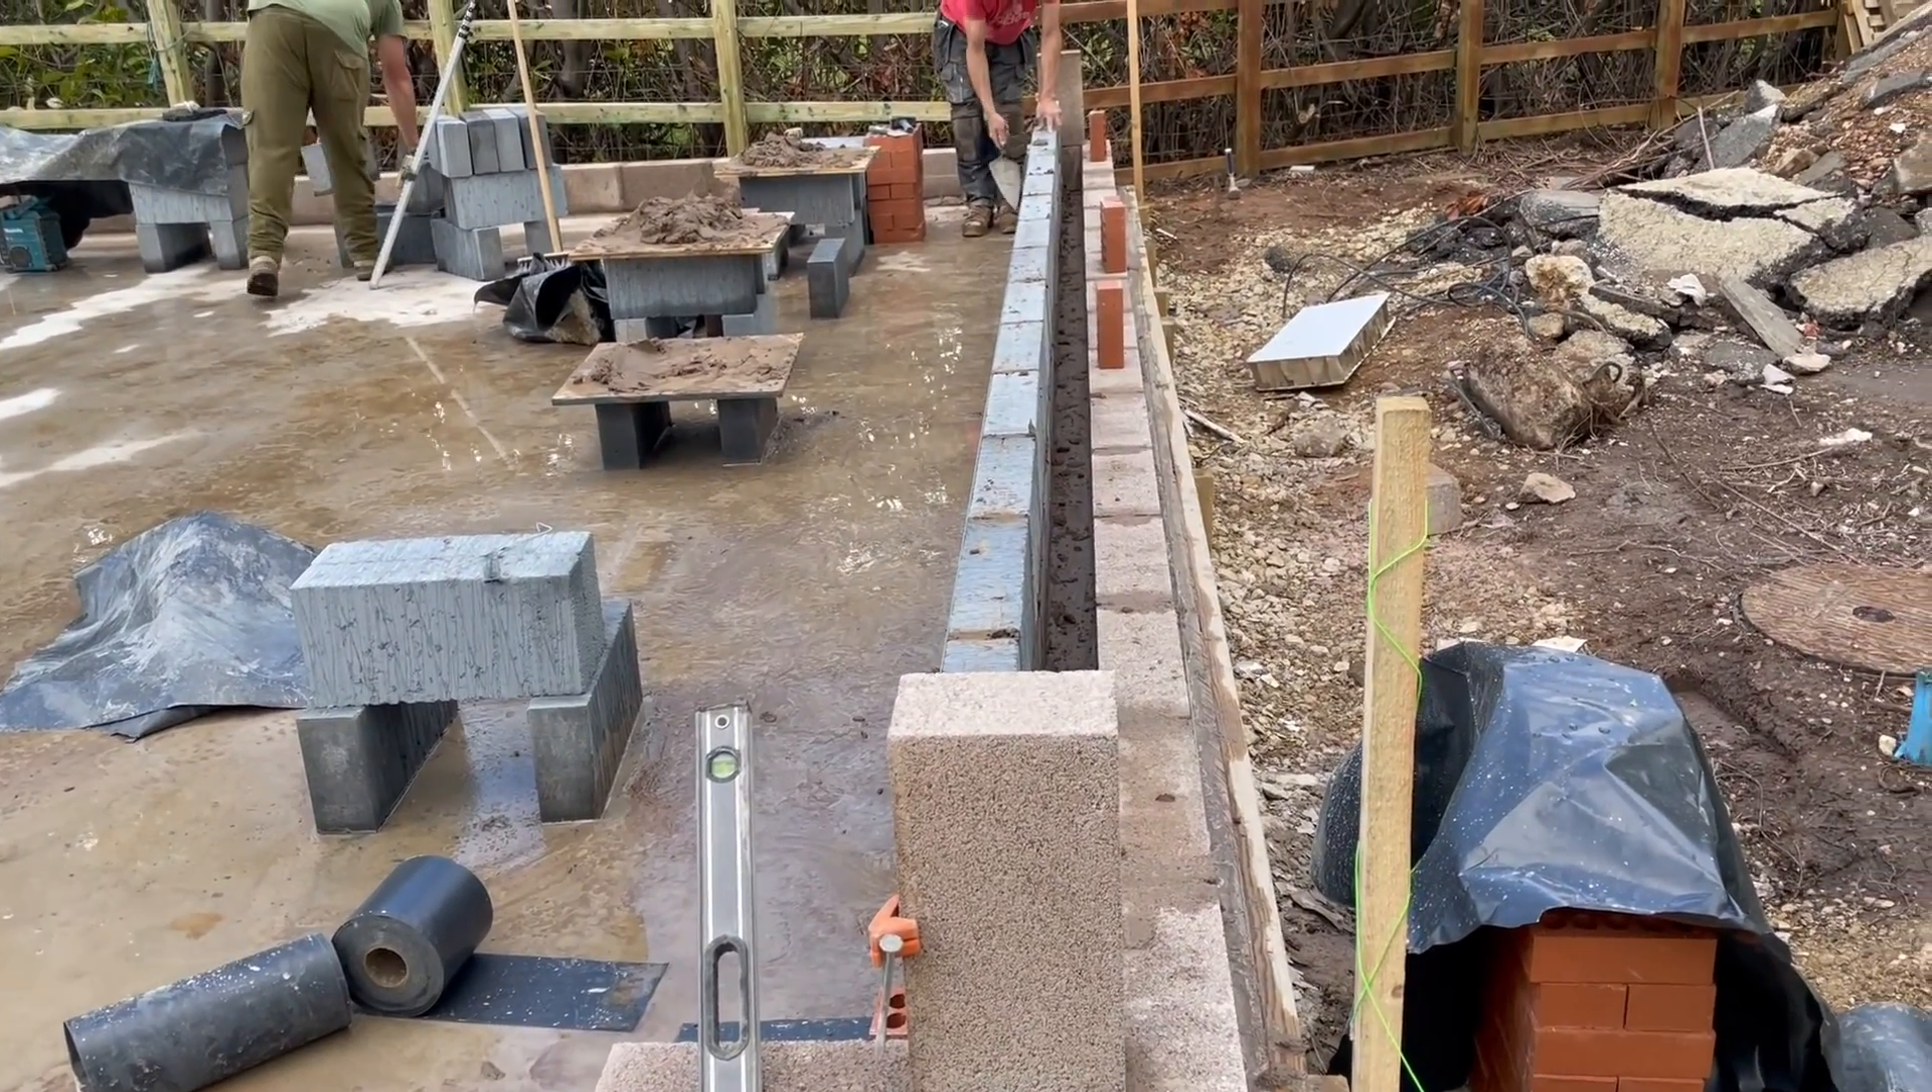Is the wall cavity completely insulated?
No.